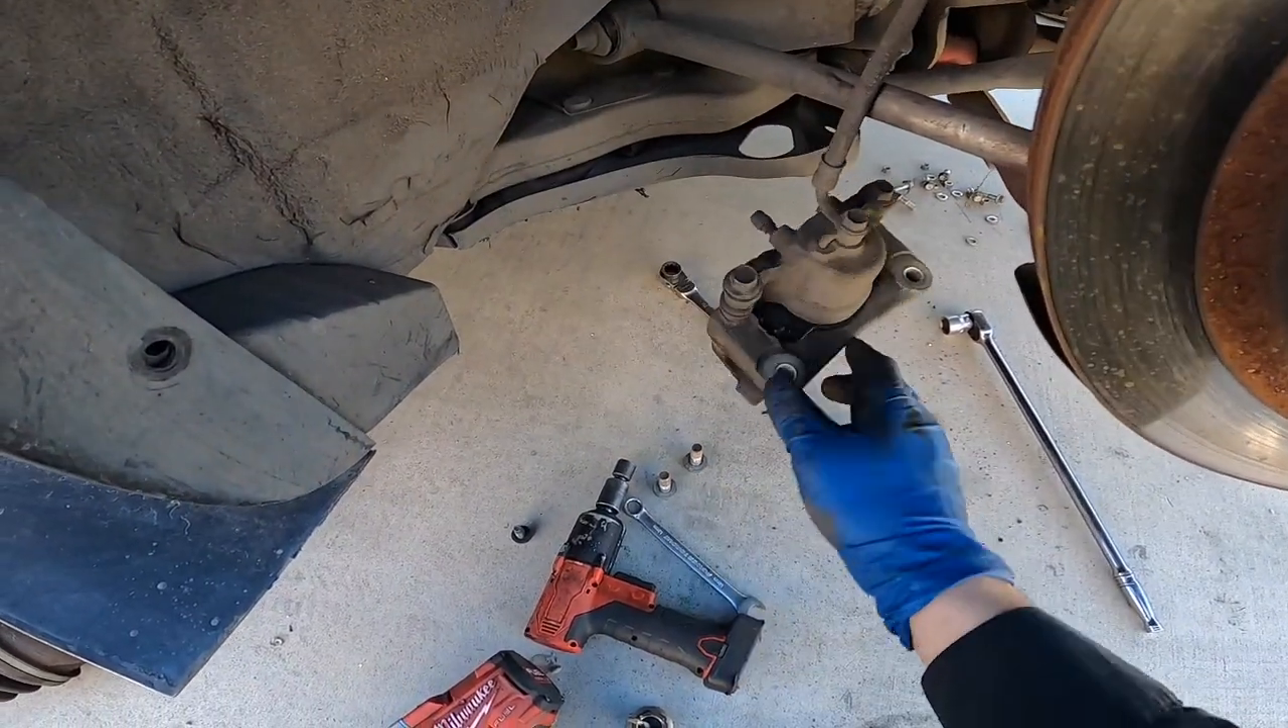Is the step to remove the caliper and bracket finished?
Yes.